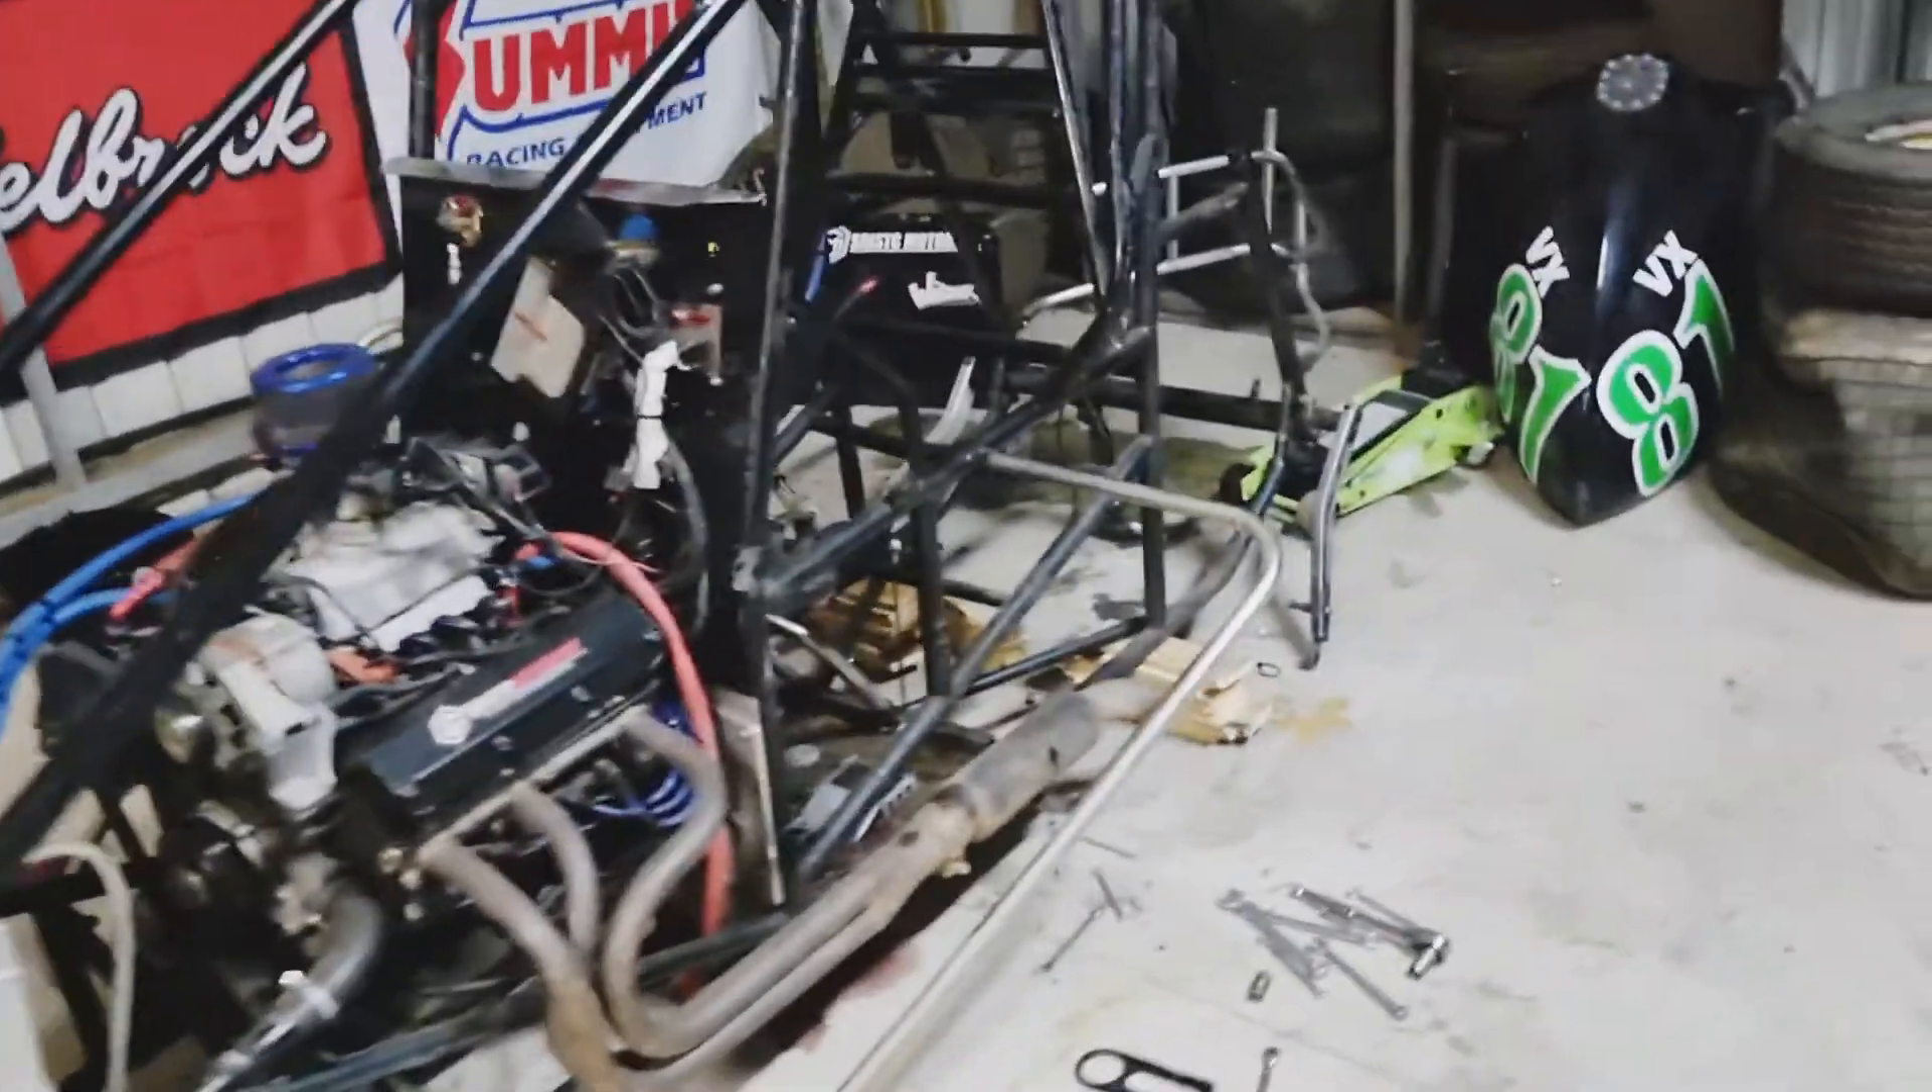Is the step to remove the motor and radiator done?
No.